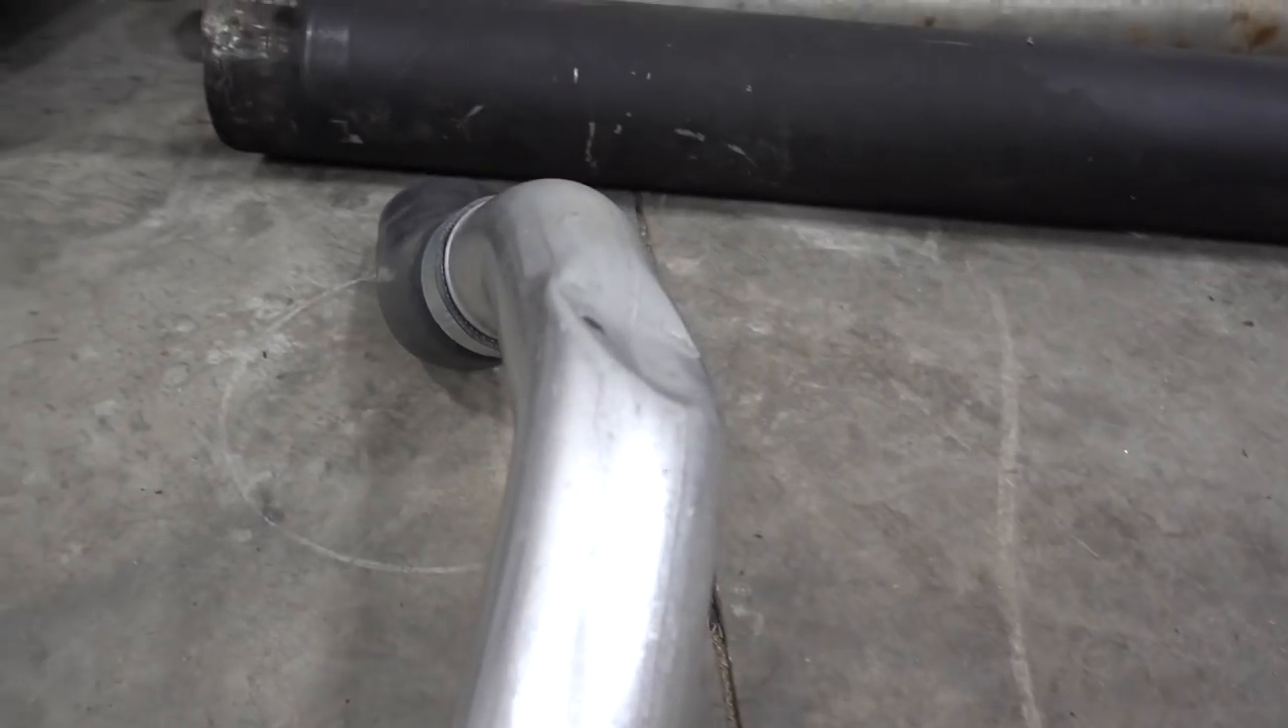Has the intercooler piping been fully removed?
Yes.